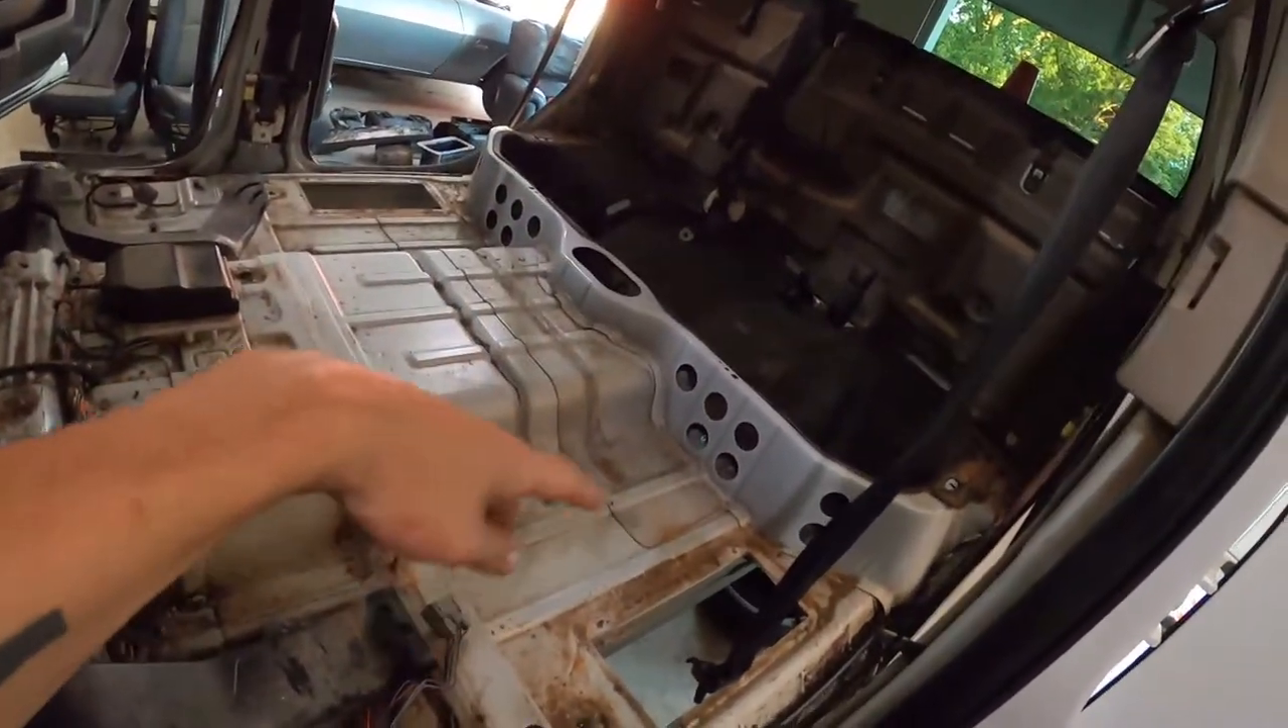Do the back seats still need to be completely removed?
No.